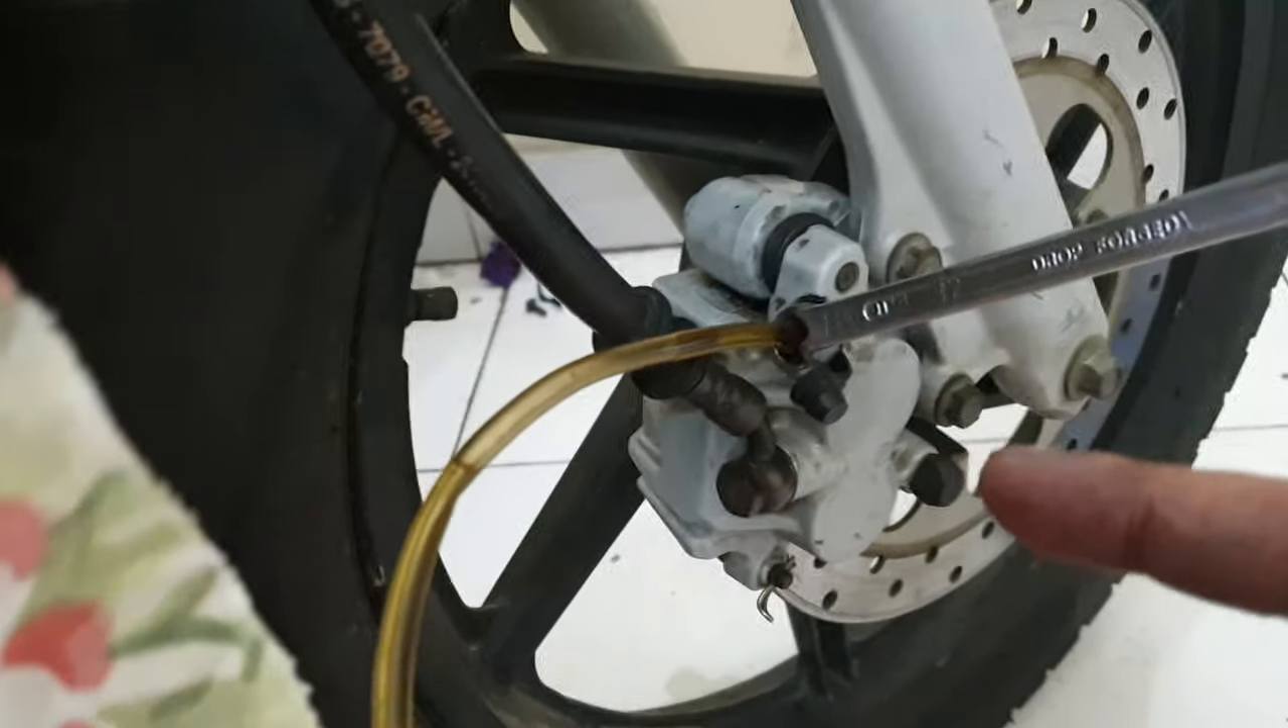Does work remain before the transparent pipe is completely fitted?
No.